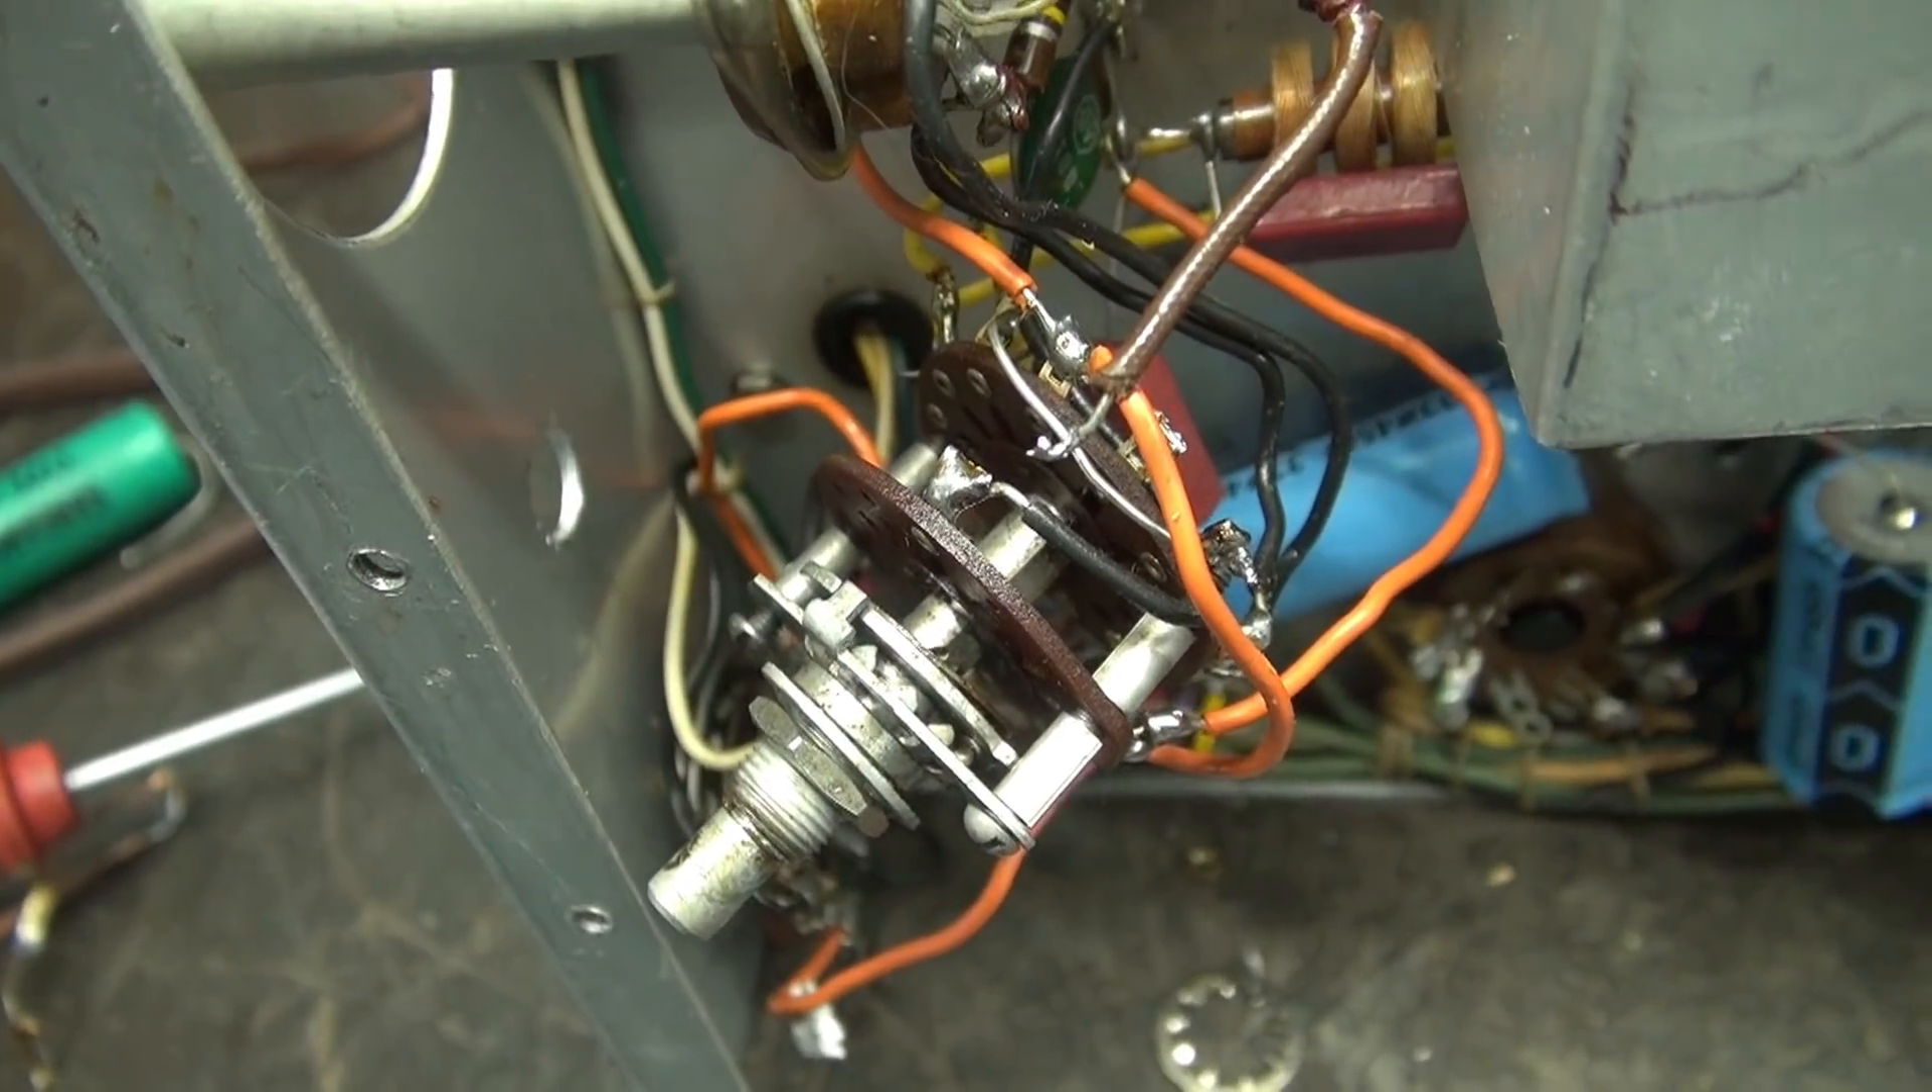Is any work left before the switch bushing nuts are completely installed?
Yes.